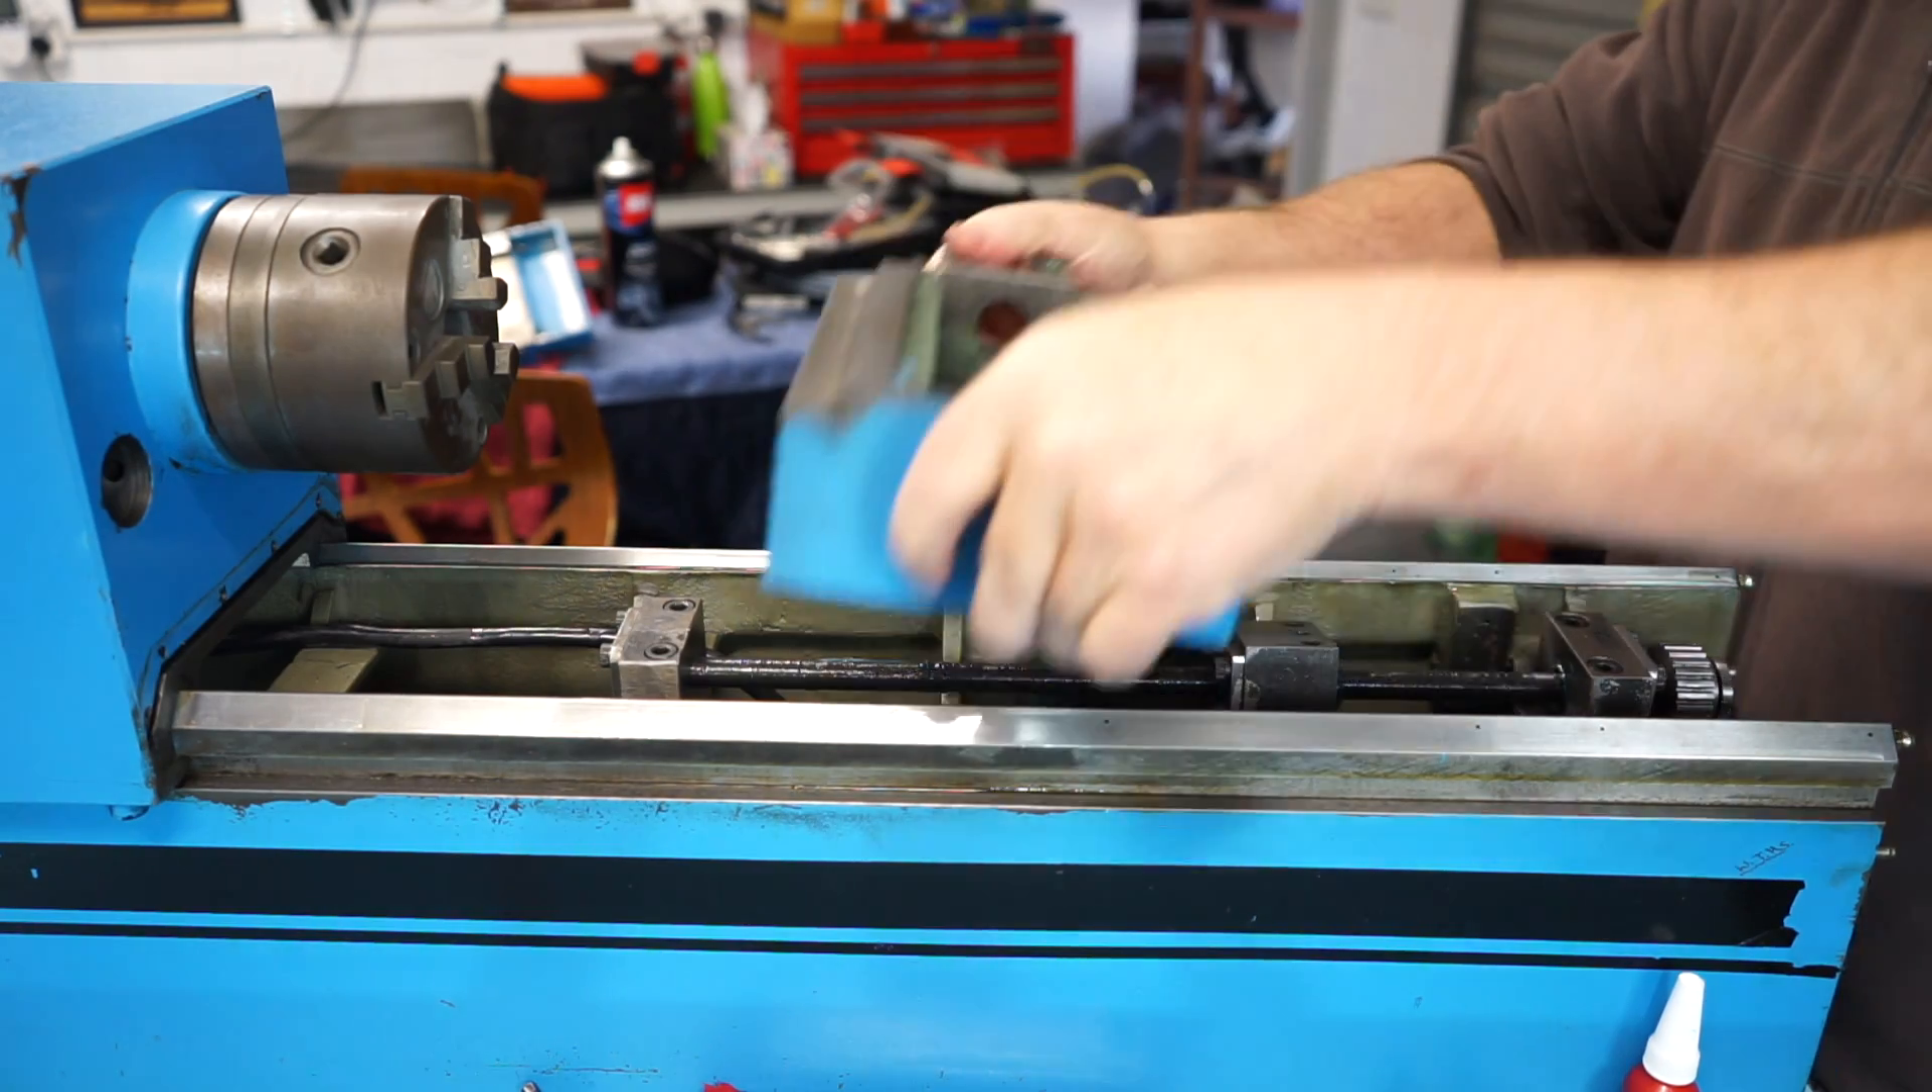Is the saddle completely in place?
No.